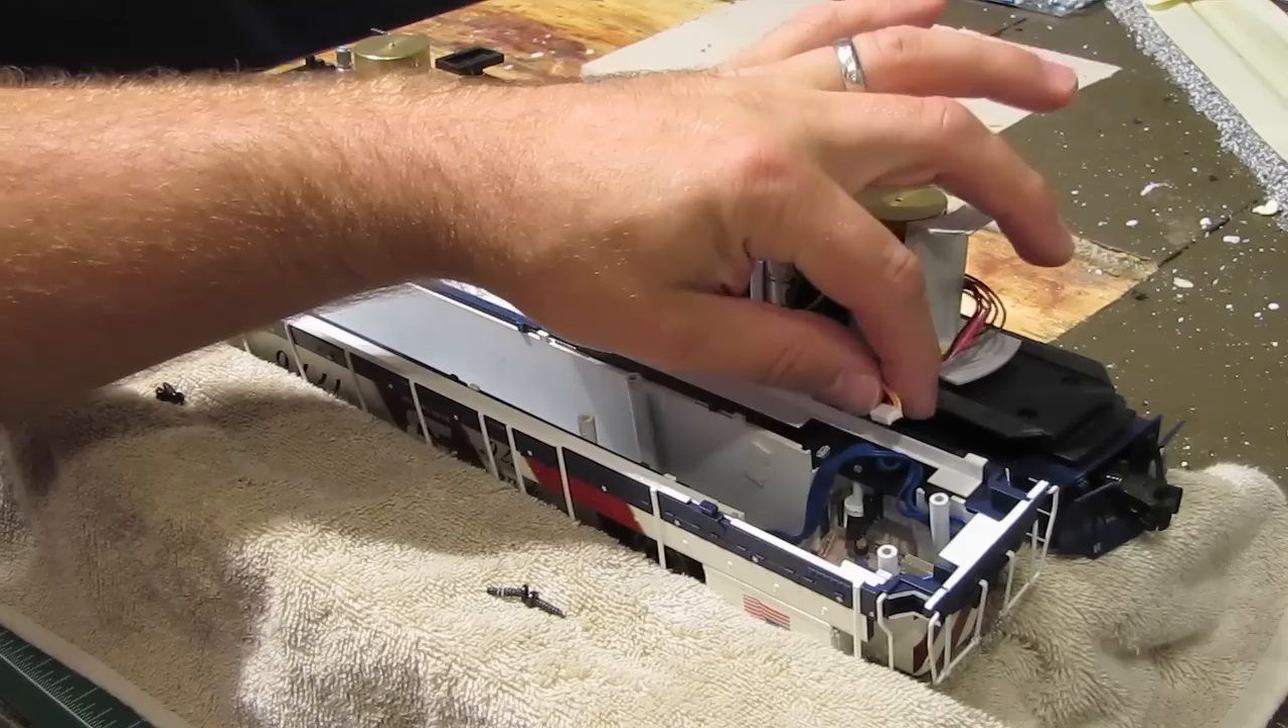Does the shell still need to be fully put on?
Yes.